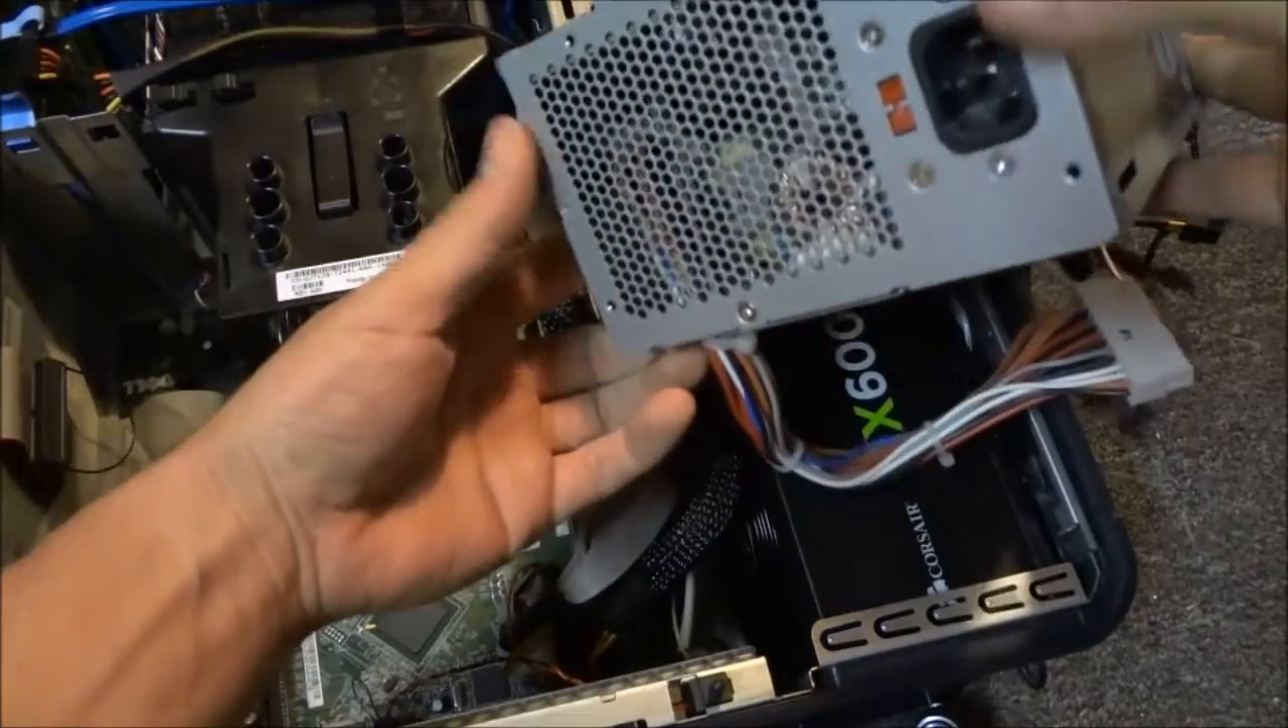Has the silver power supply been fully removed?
Yes.